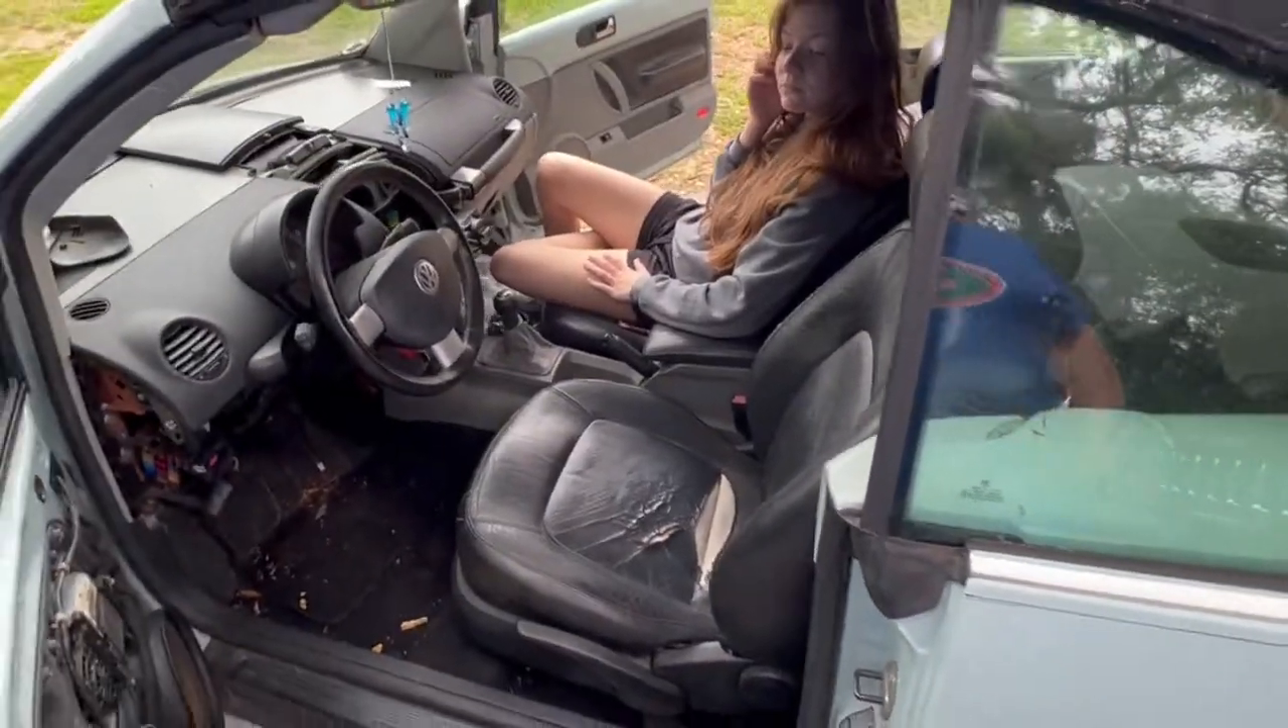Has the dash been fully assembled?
No.